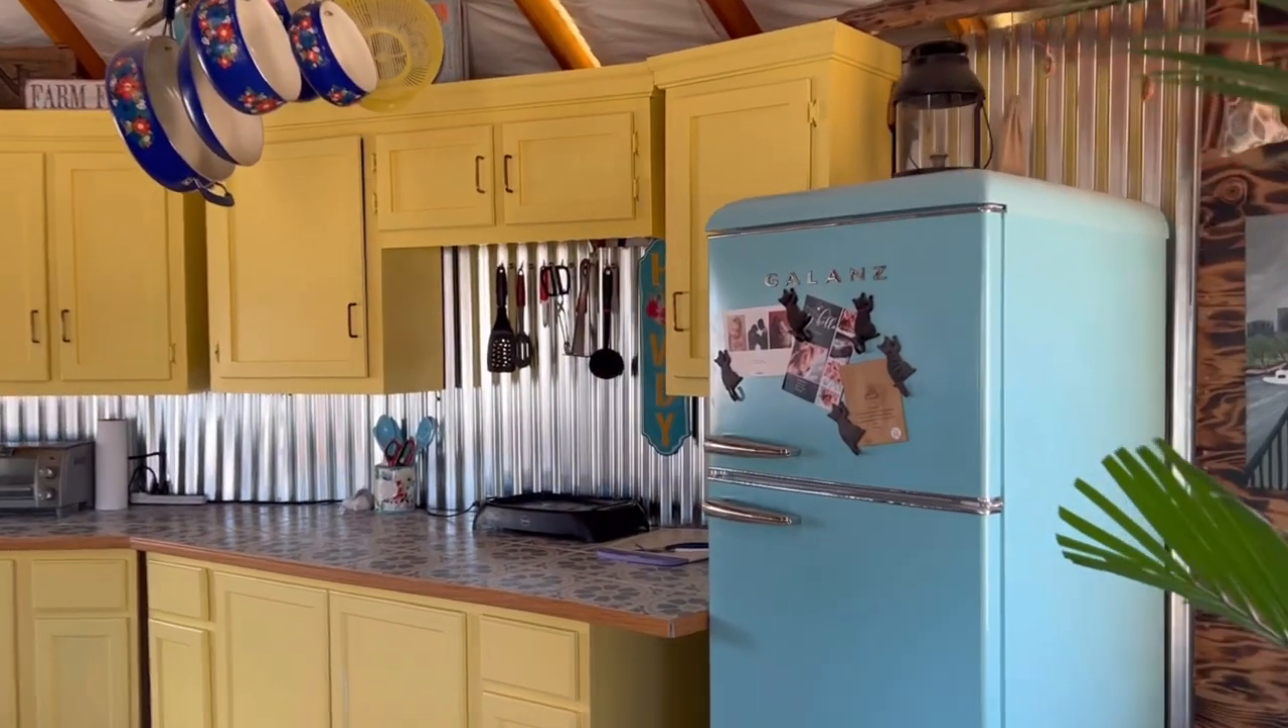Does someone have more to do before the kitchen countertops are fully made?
No.